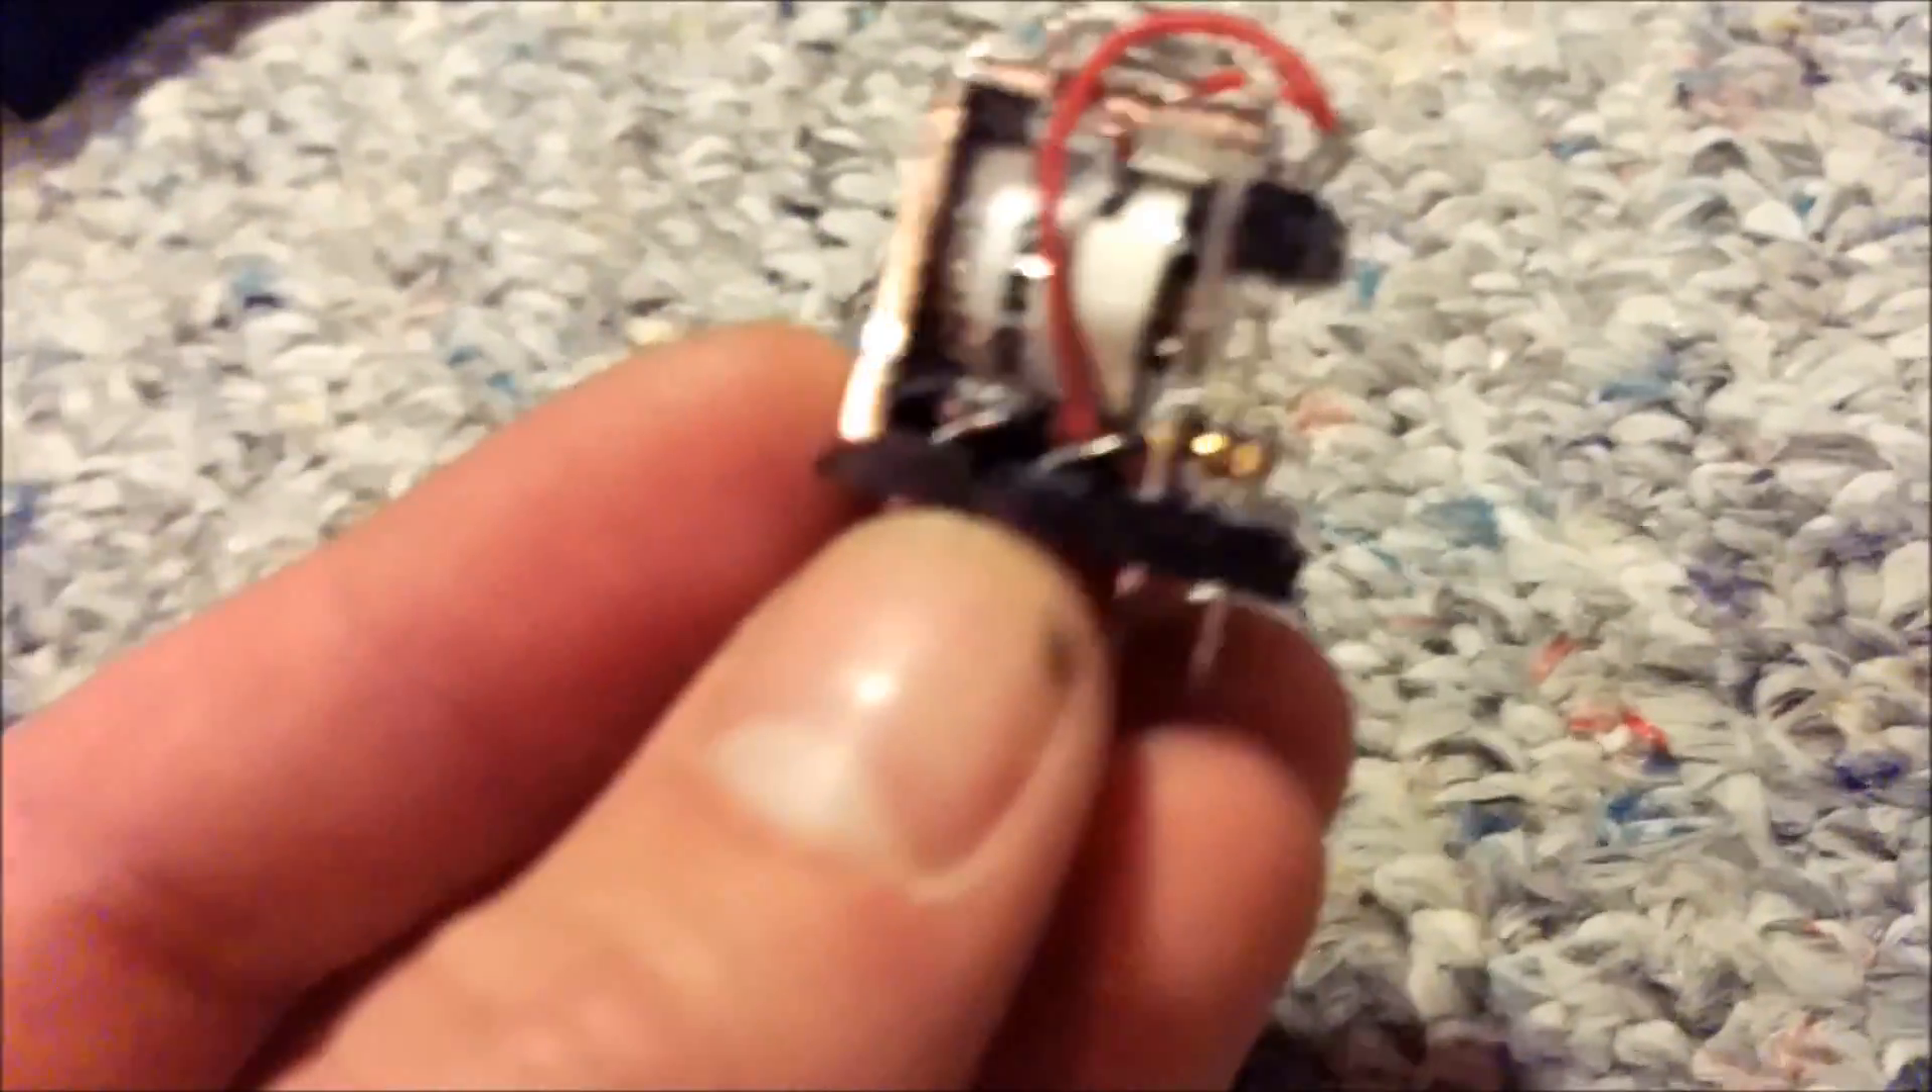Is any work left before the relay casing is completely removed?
No.